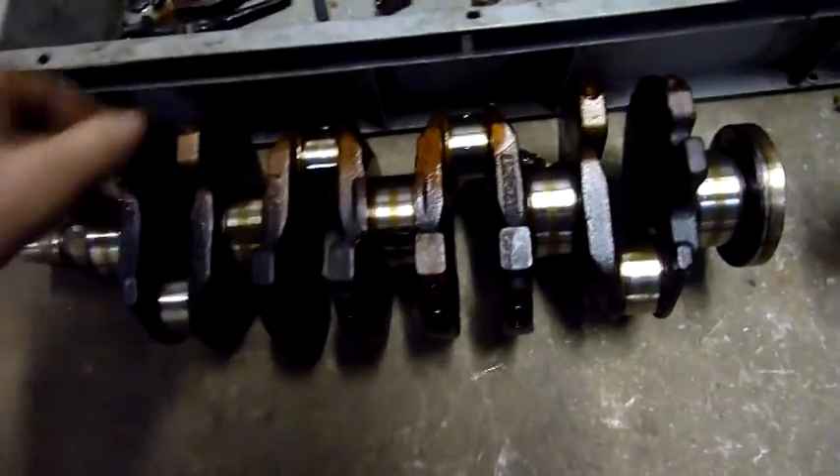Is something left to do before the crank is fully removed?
No.